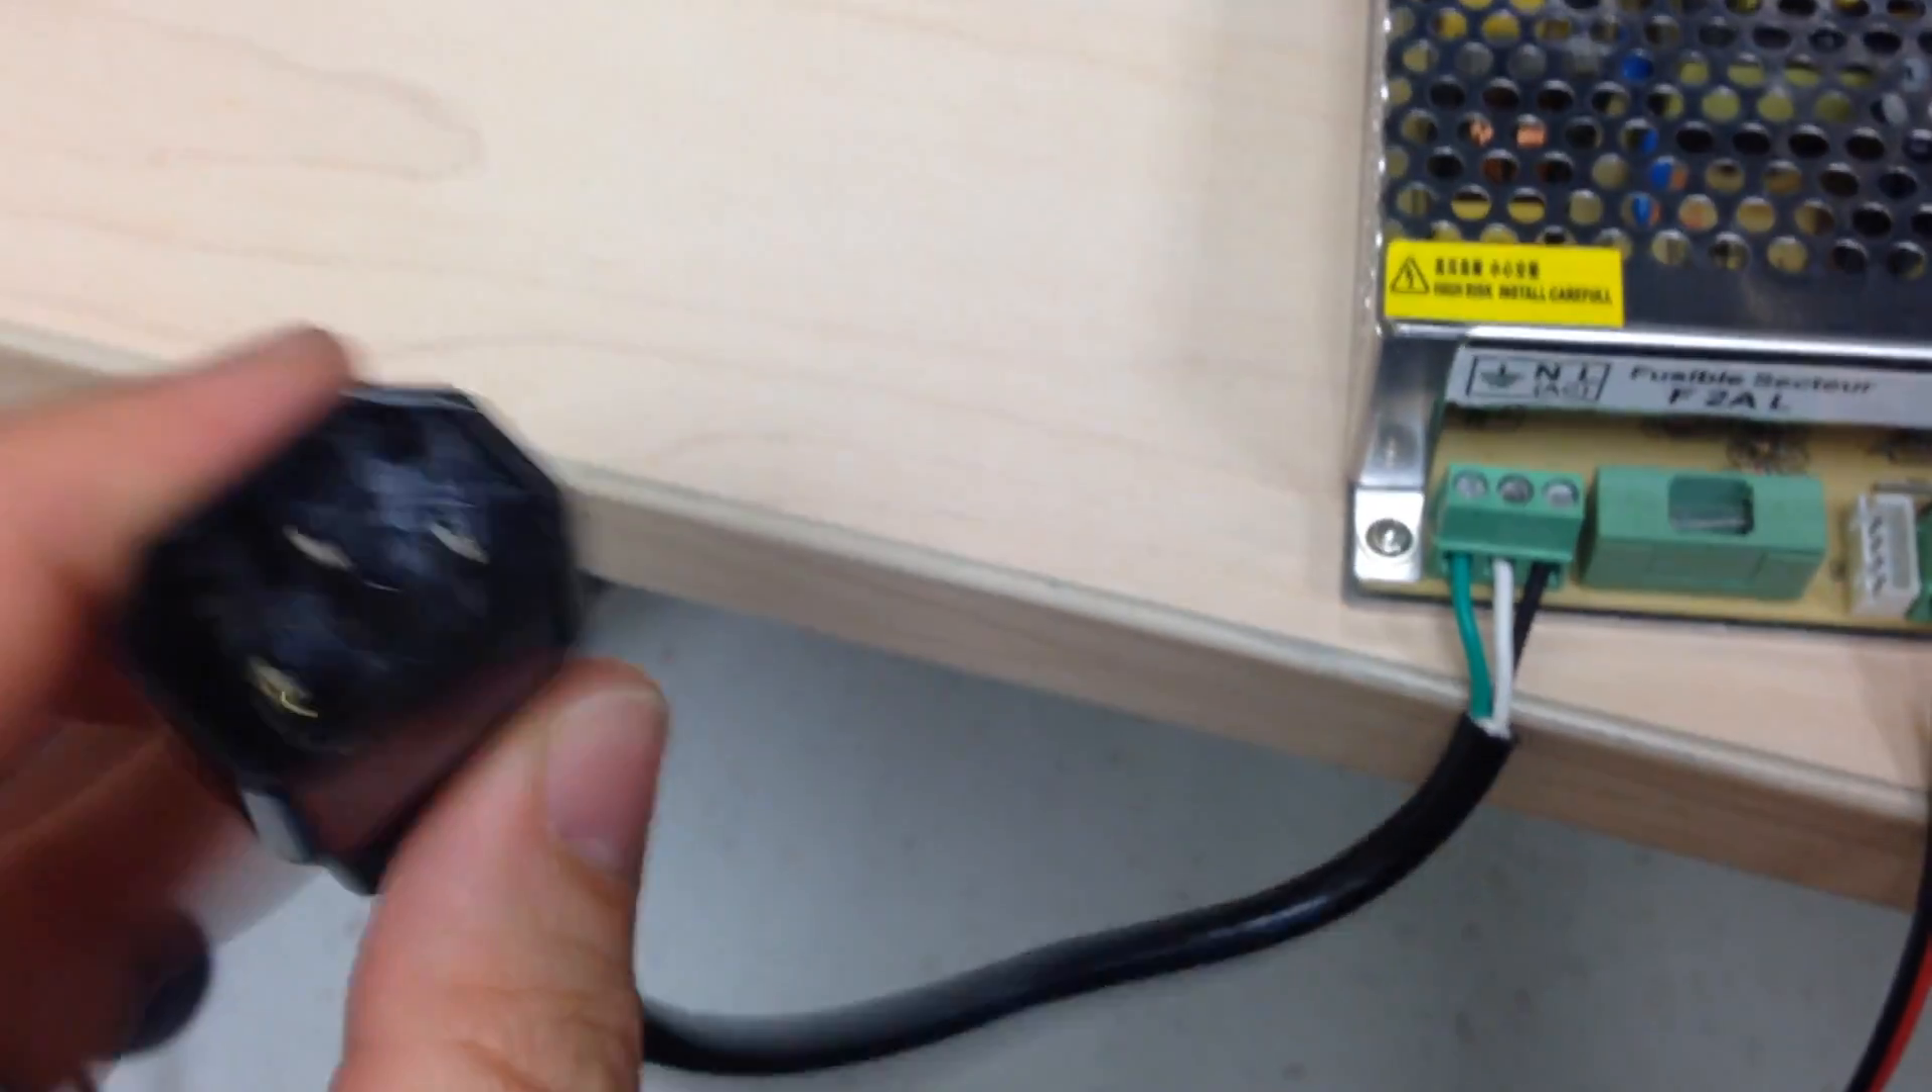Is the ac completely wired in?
Yes.